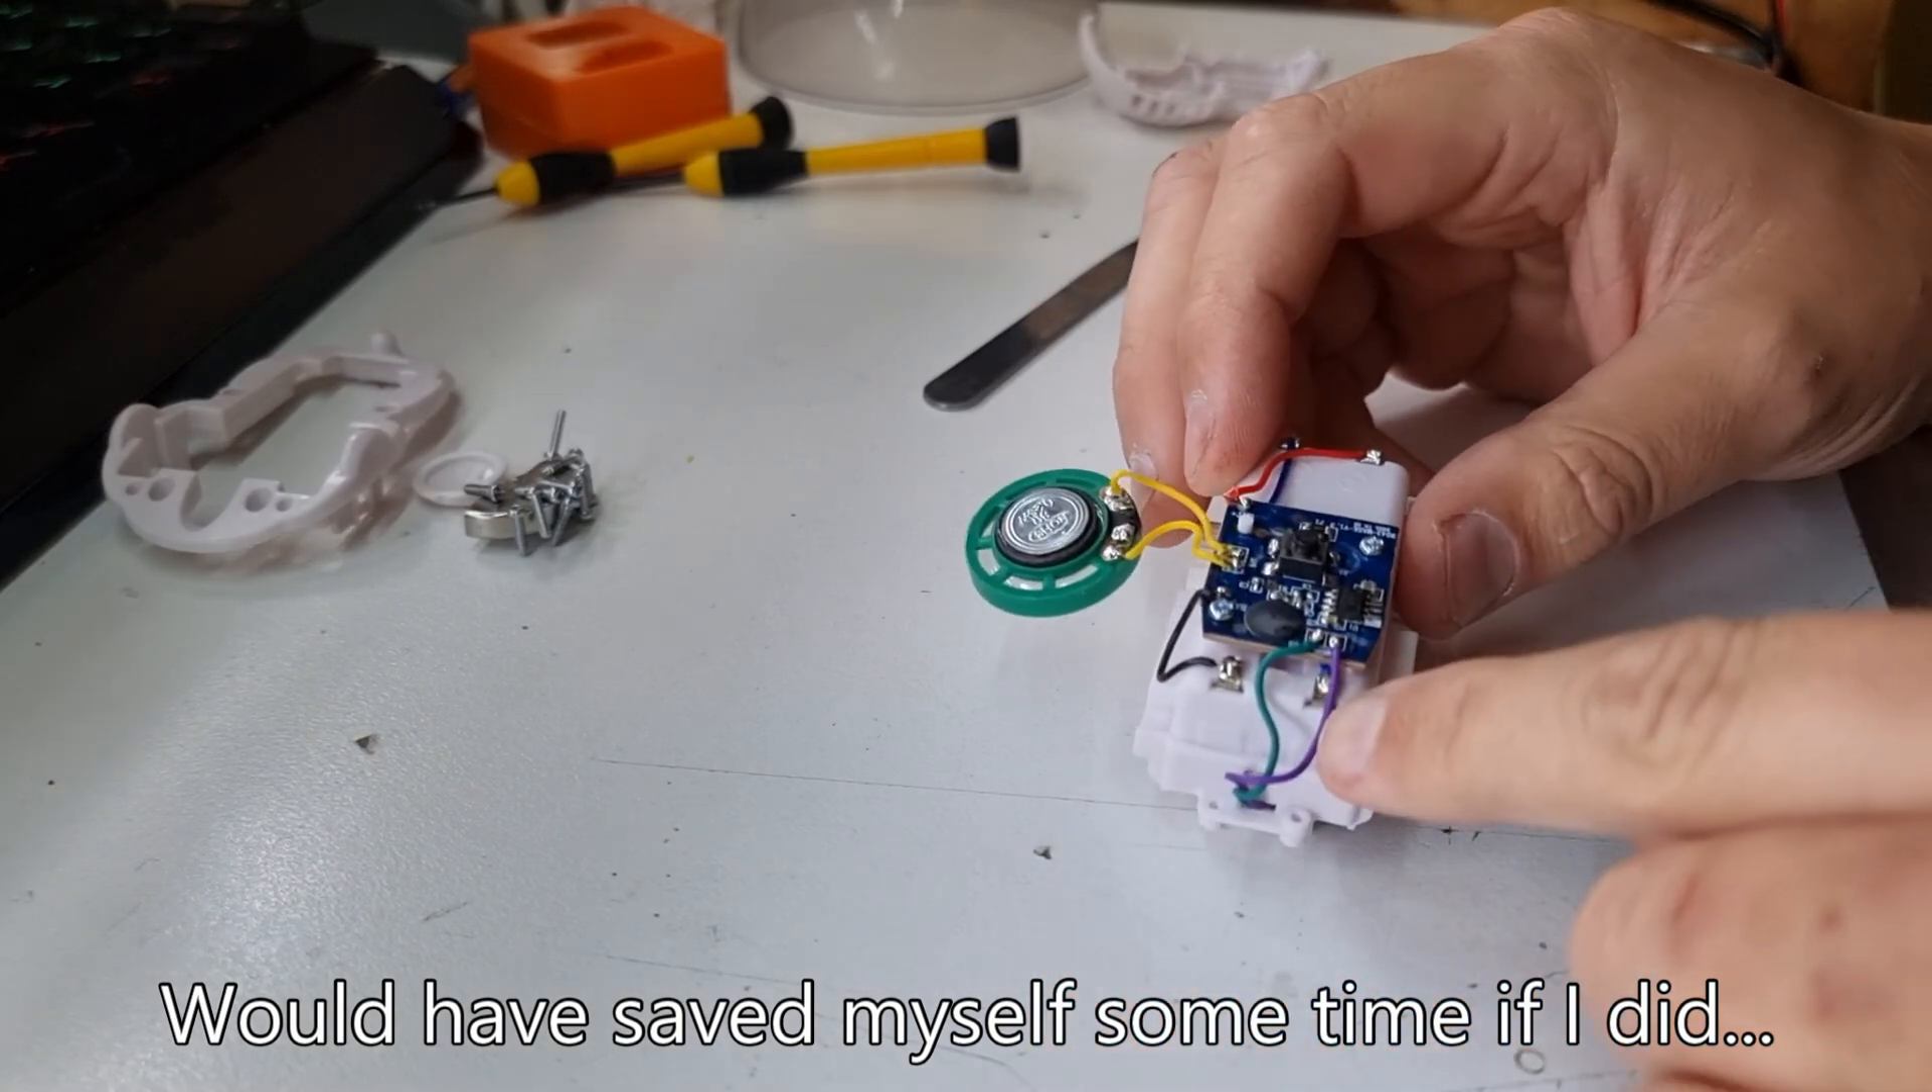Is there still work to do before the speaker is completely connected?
No.